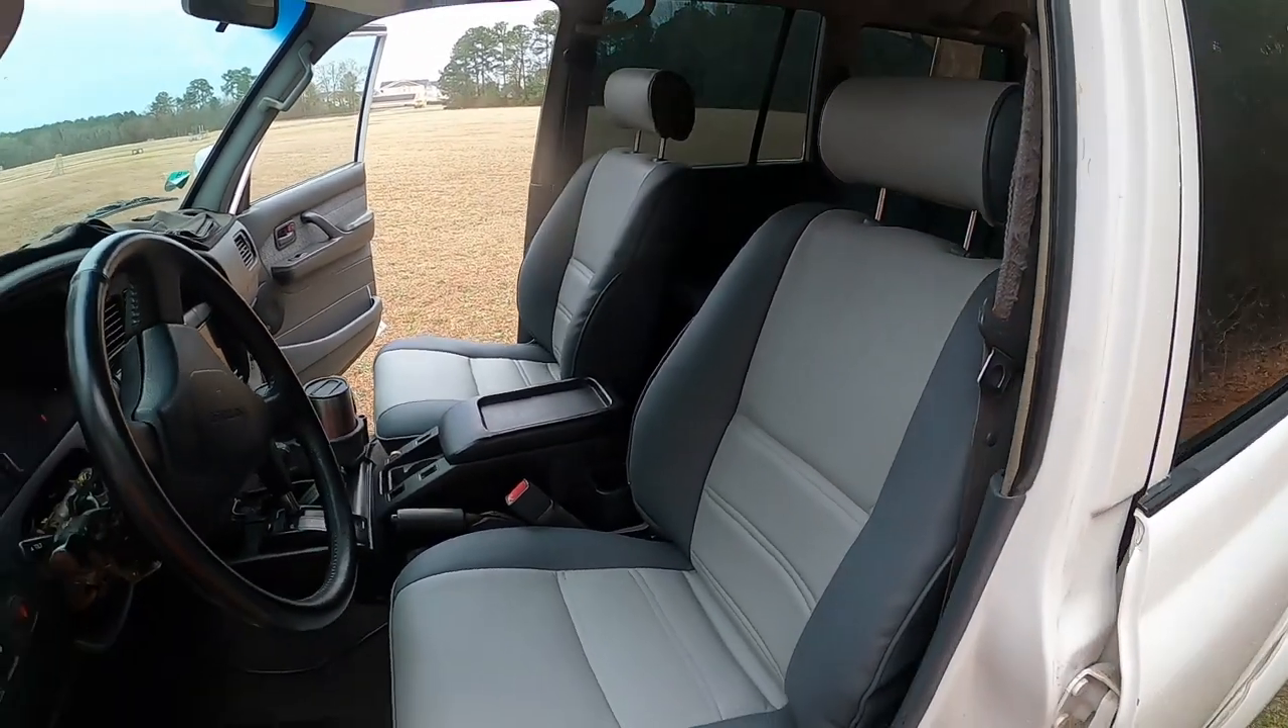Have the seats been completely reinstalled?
Yes.